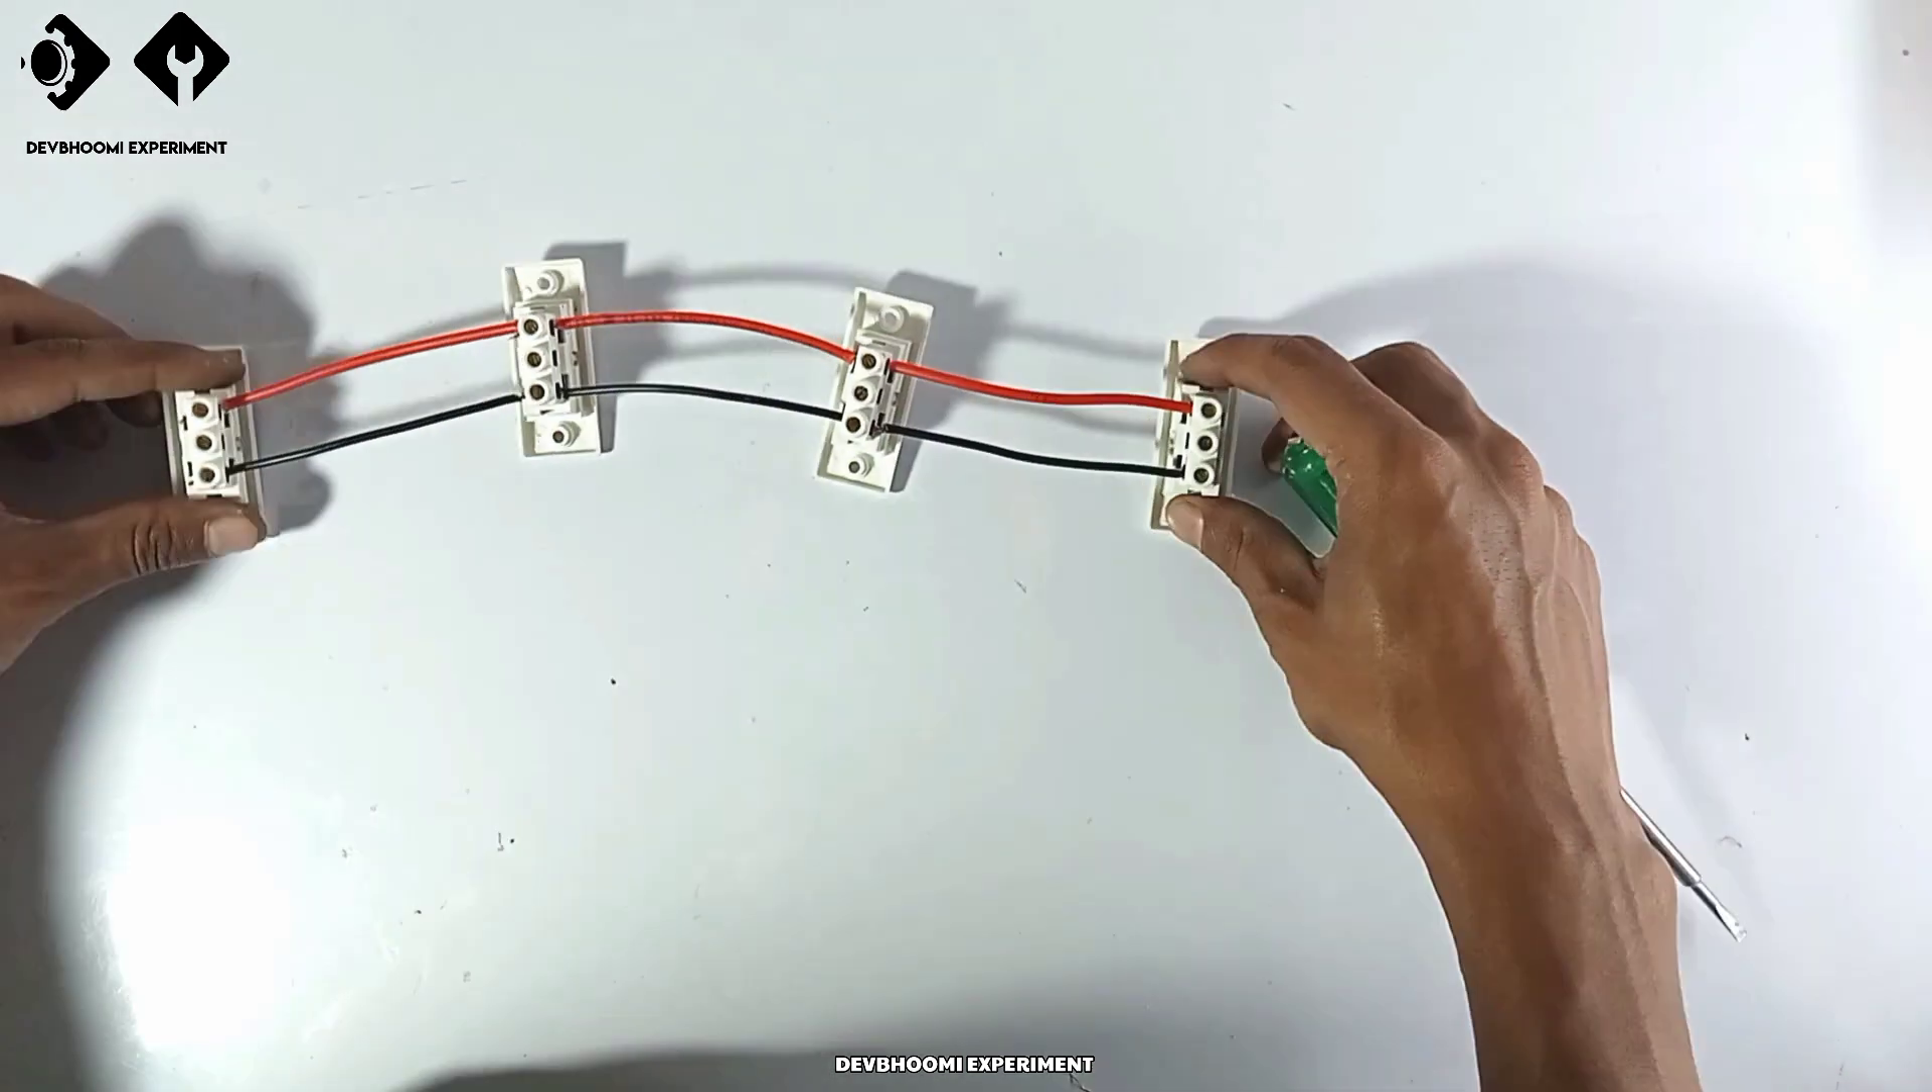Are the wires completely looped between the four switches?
Yes.